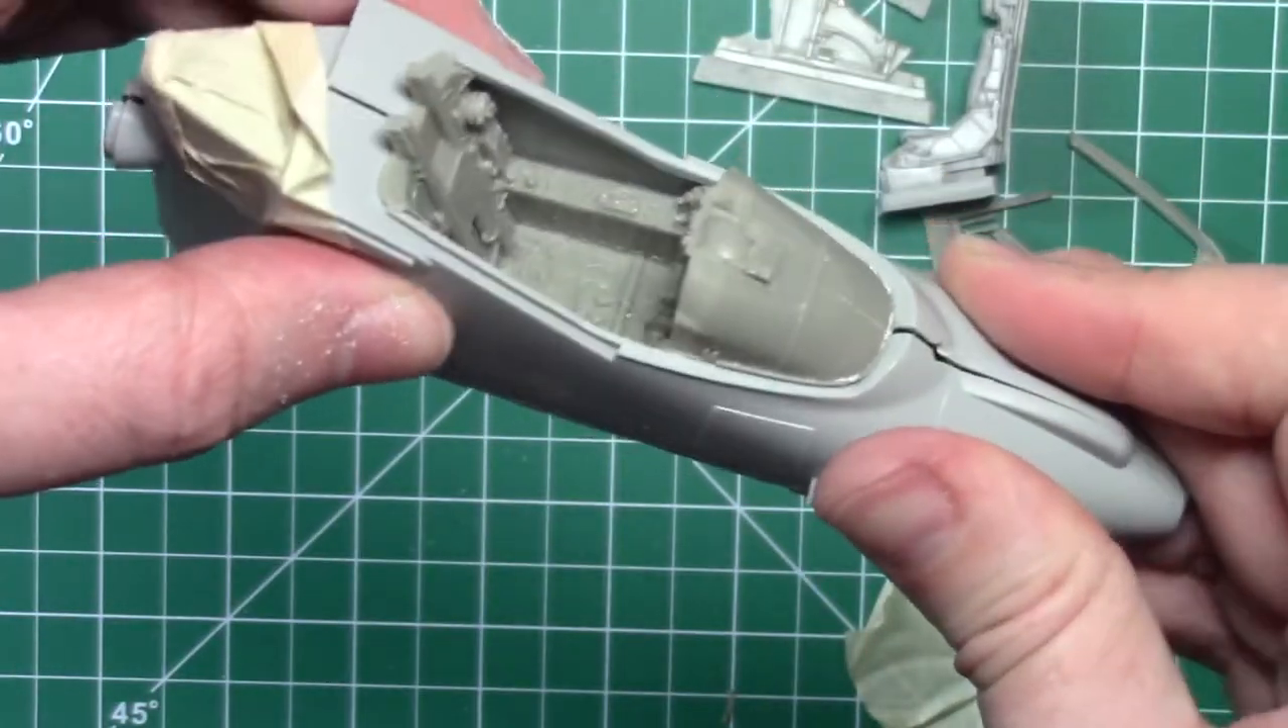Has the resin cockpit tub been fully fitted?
Yes.